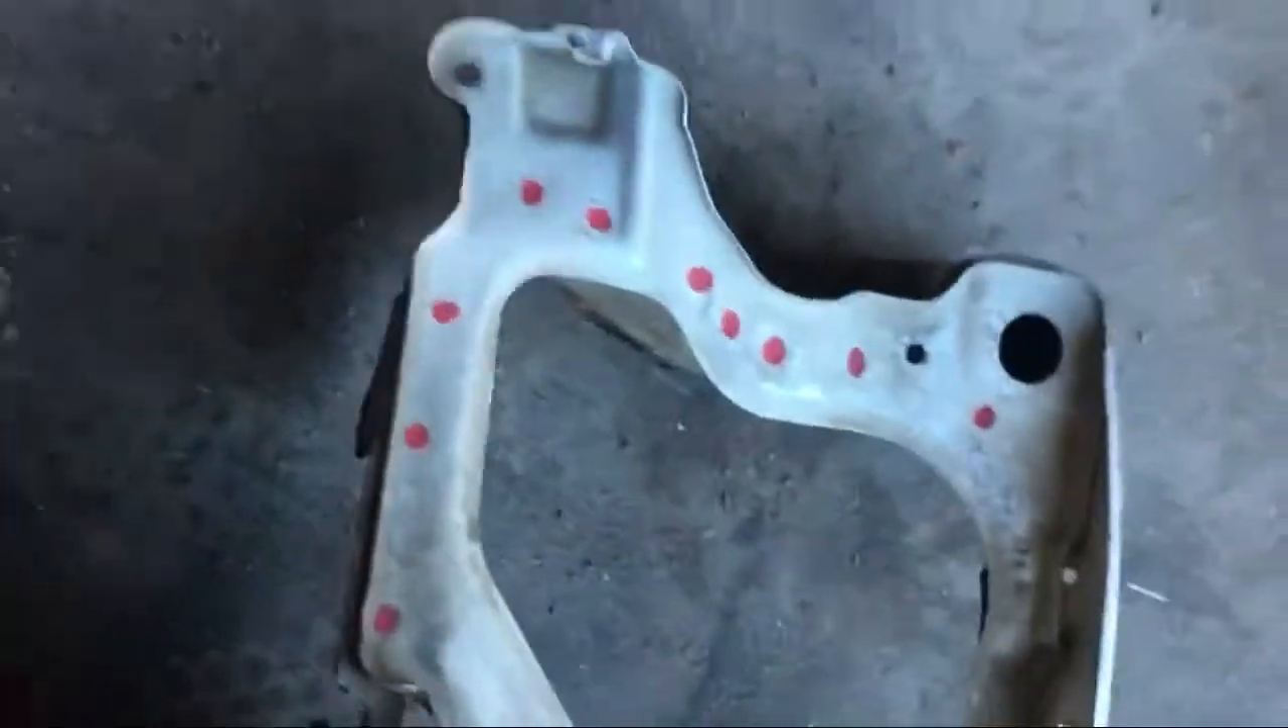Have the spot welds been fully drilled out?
No.